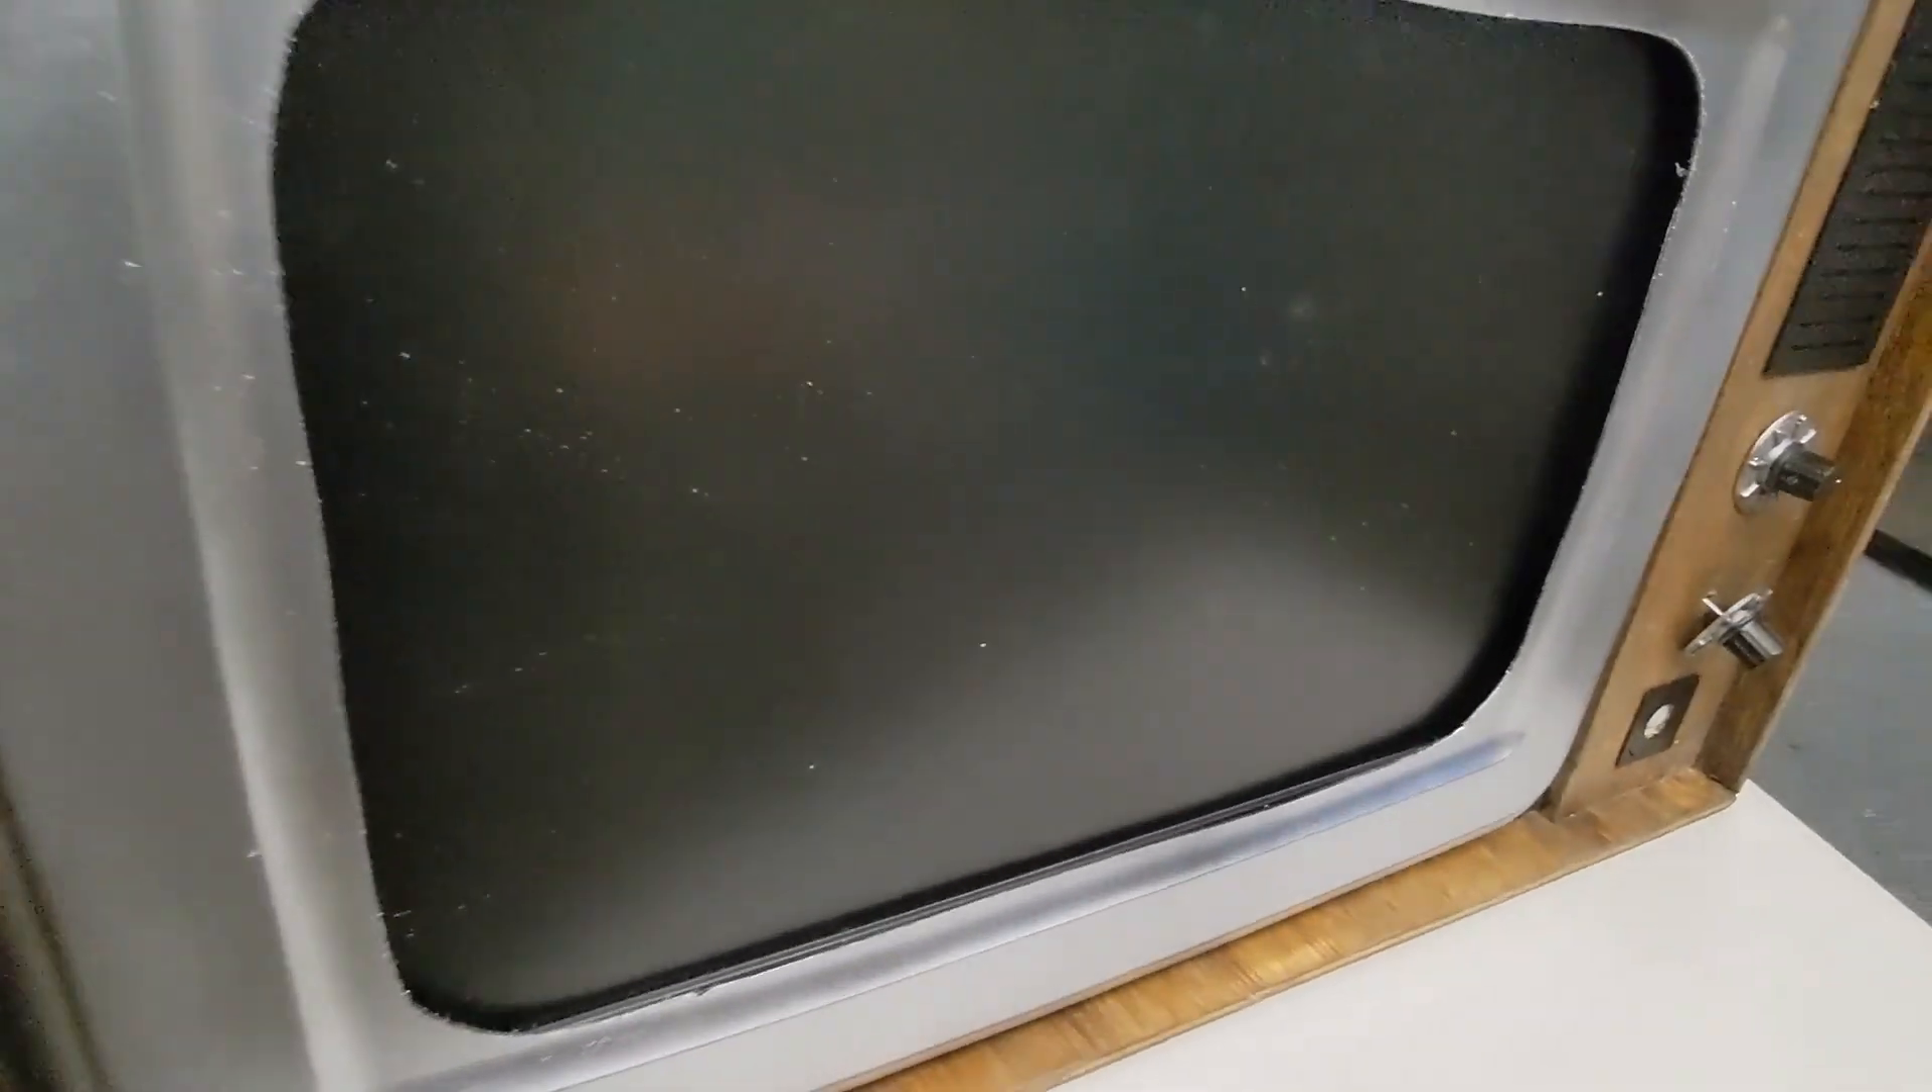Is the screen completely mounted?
Yes.